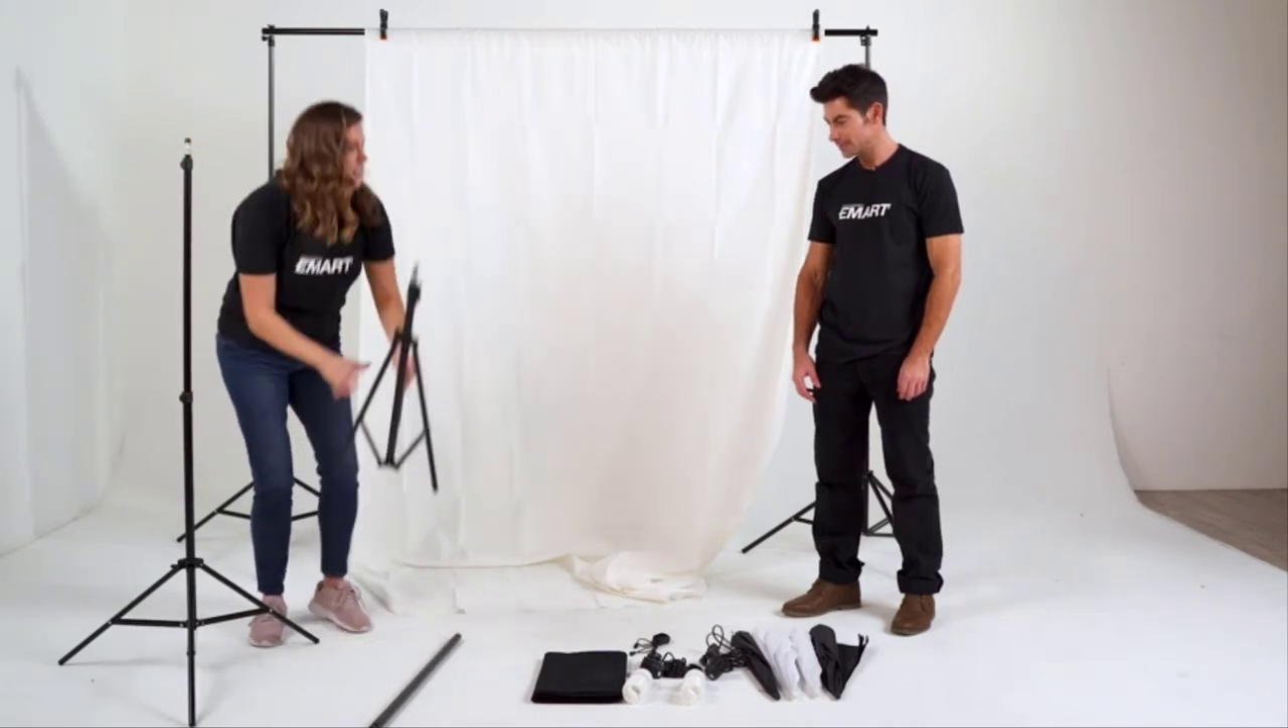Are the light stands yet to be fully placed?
Yes.